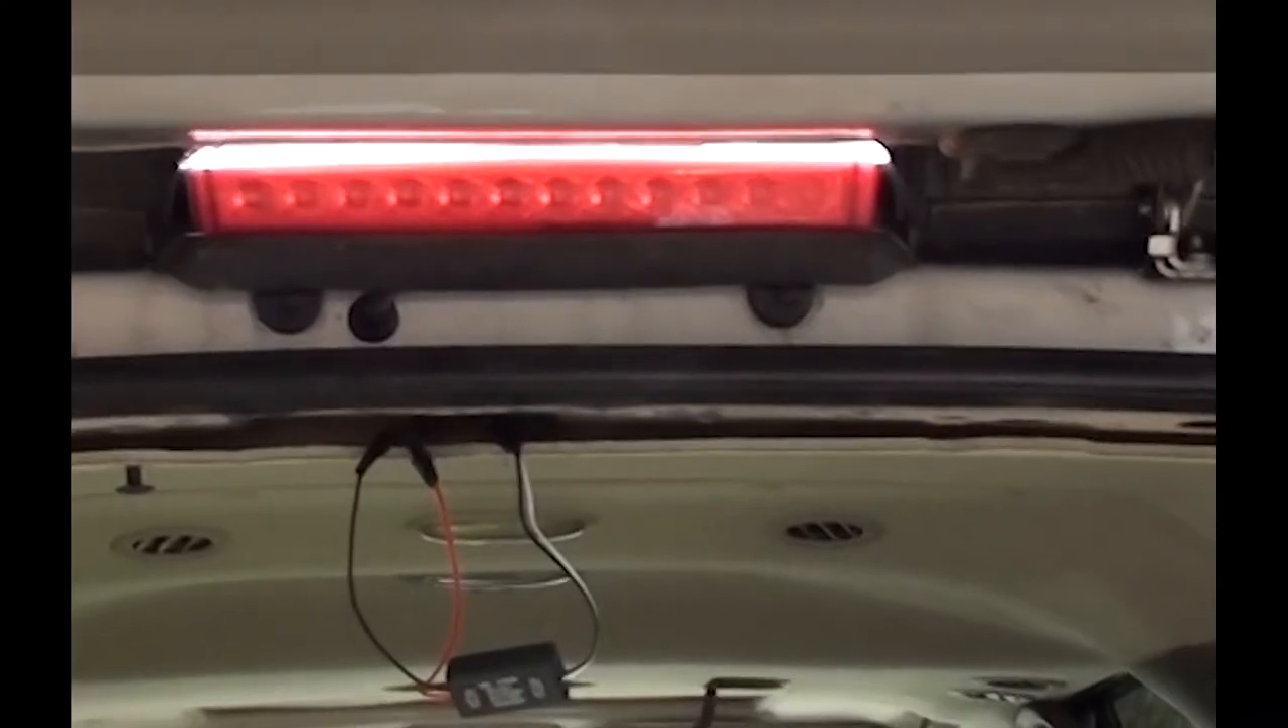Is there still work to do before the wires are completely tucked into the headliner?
Yes.